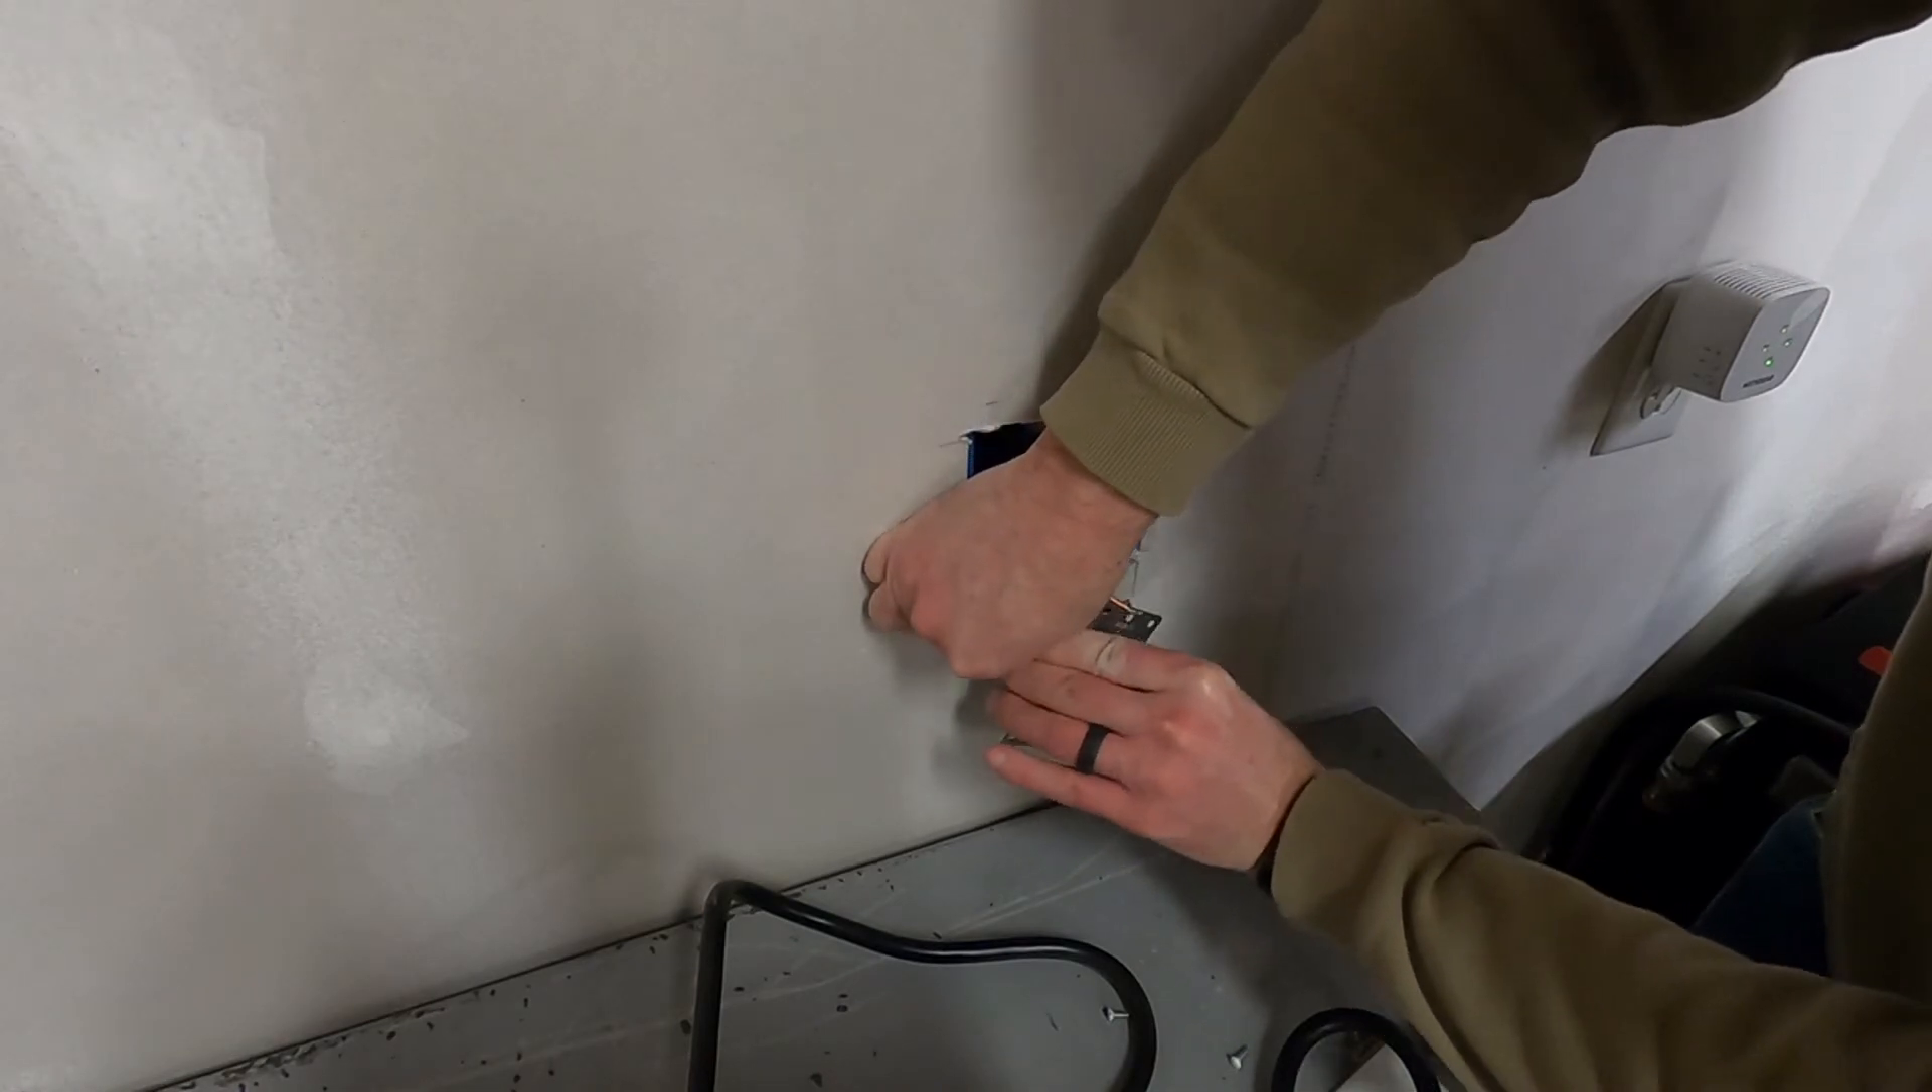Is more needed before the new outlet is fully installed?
Yes.